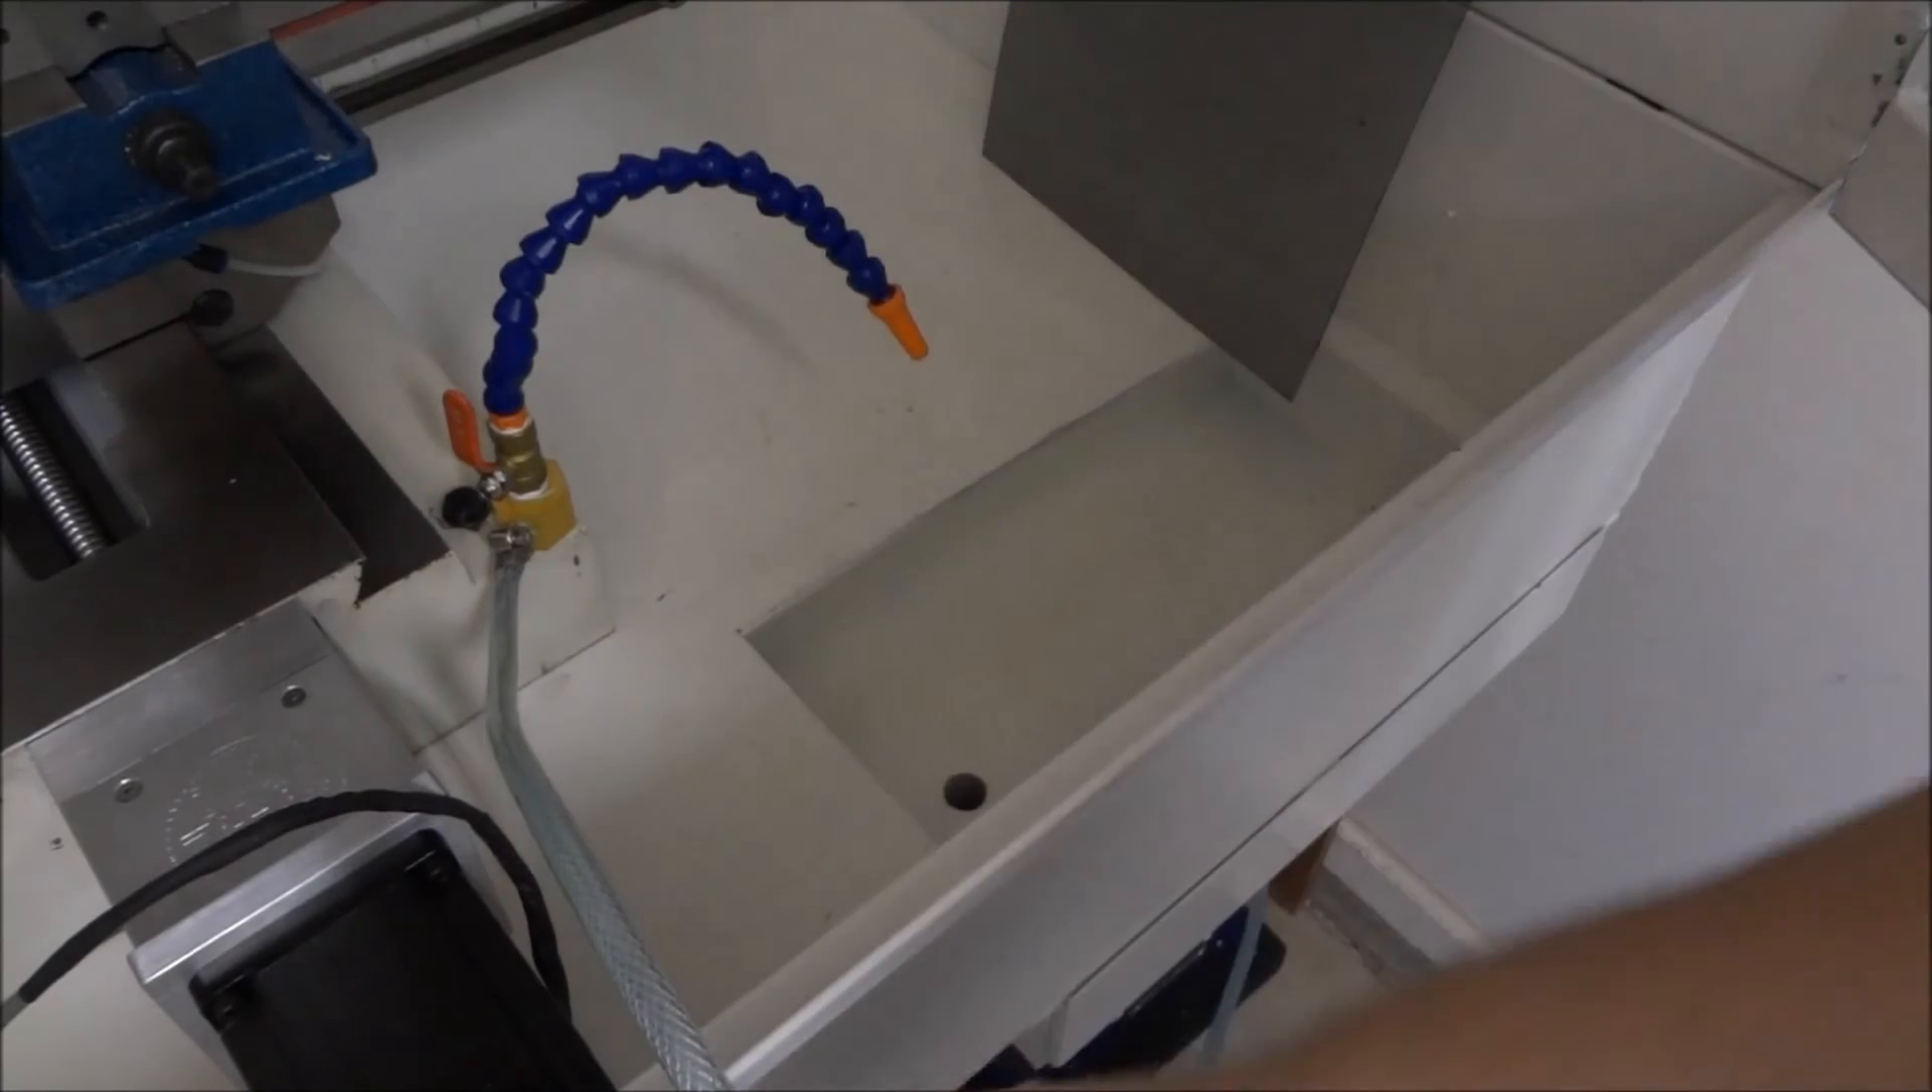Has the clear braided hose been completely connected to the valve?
Yes.